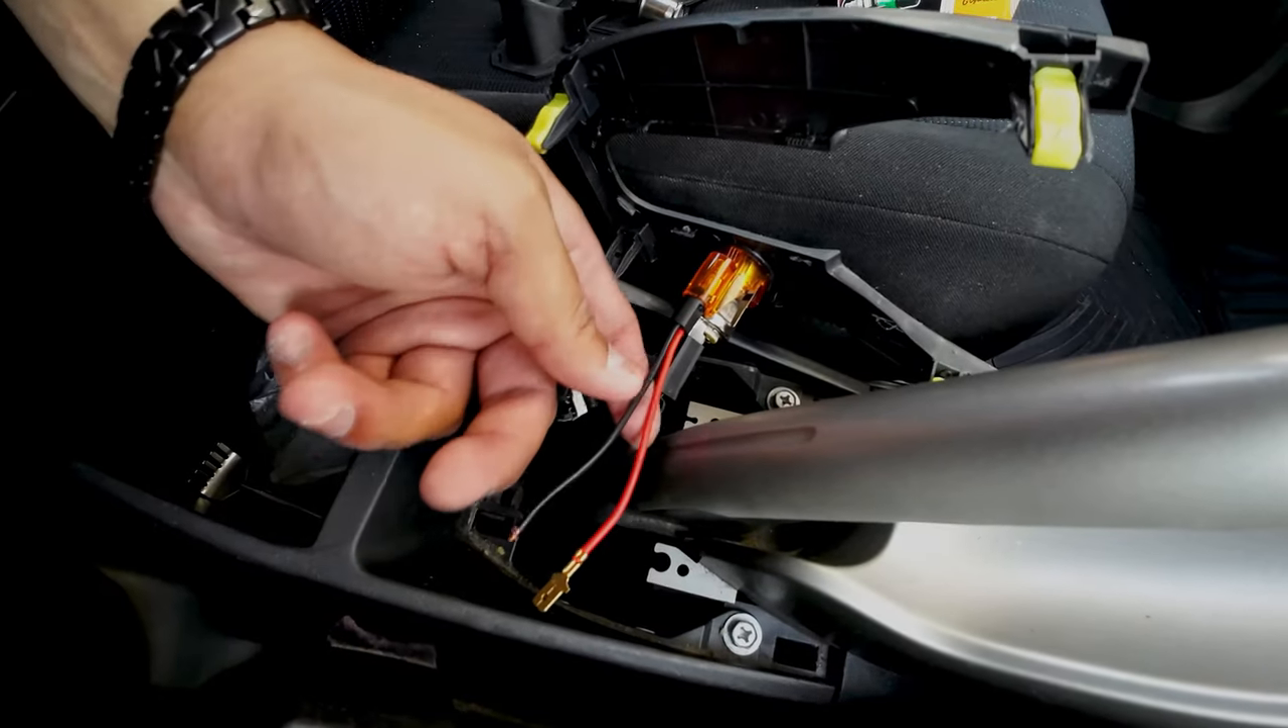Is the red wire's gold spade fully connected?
No.